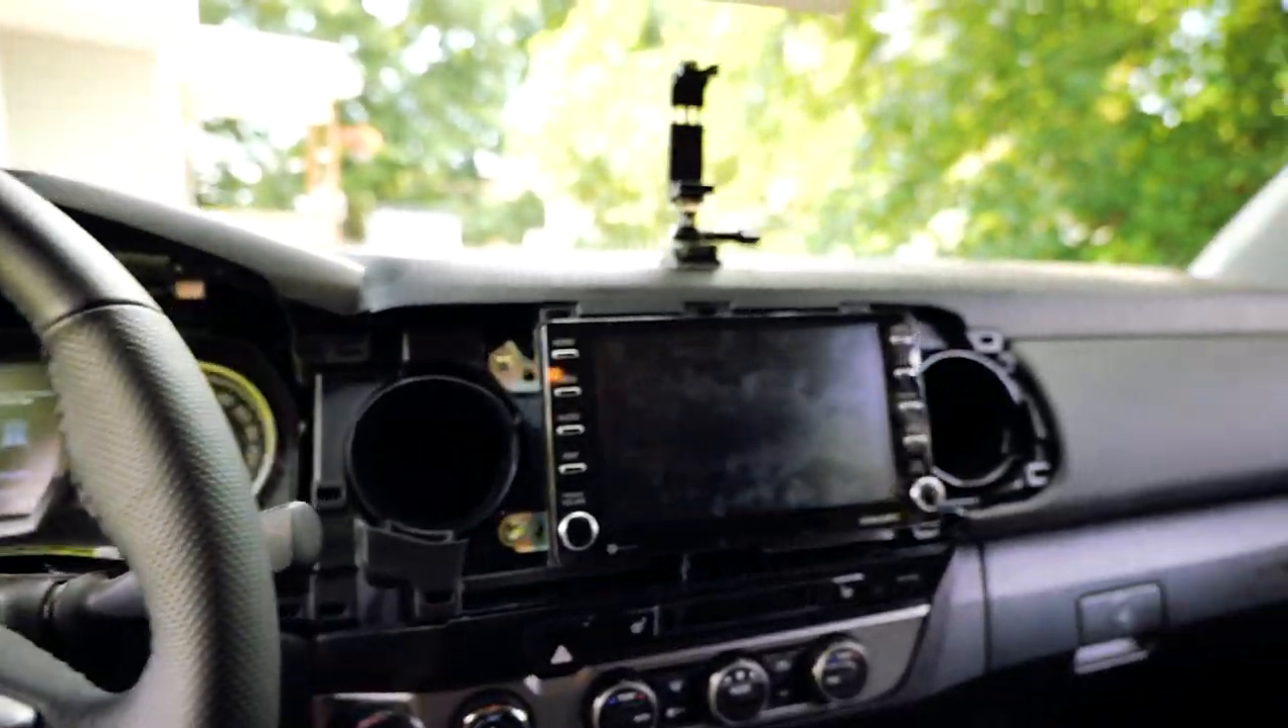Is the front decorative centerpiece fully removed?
Yes.